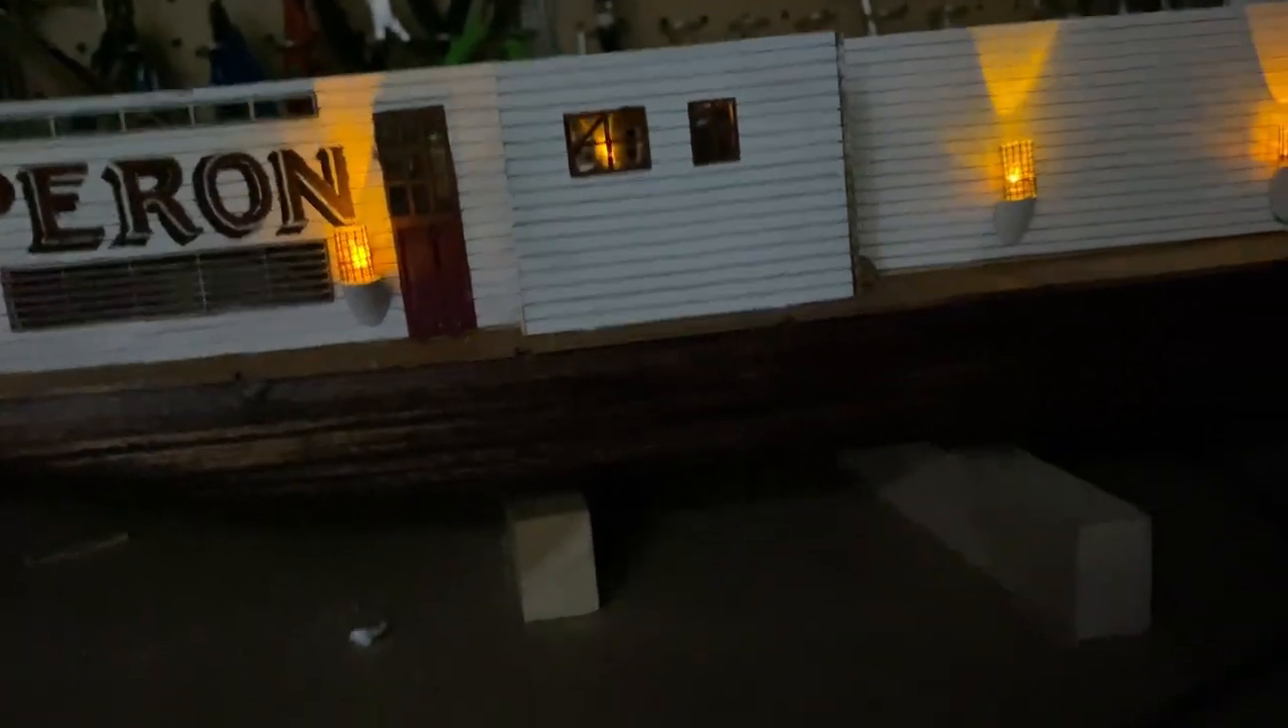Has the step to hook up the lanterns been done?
Yes.